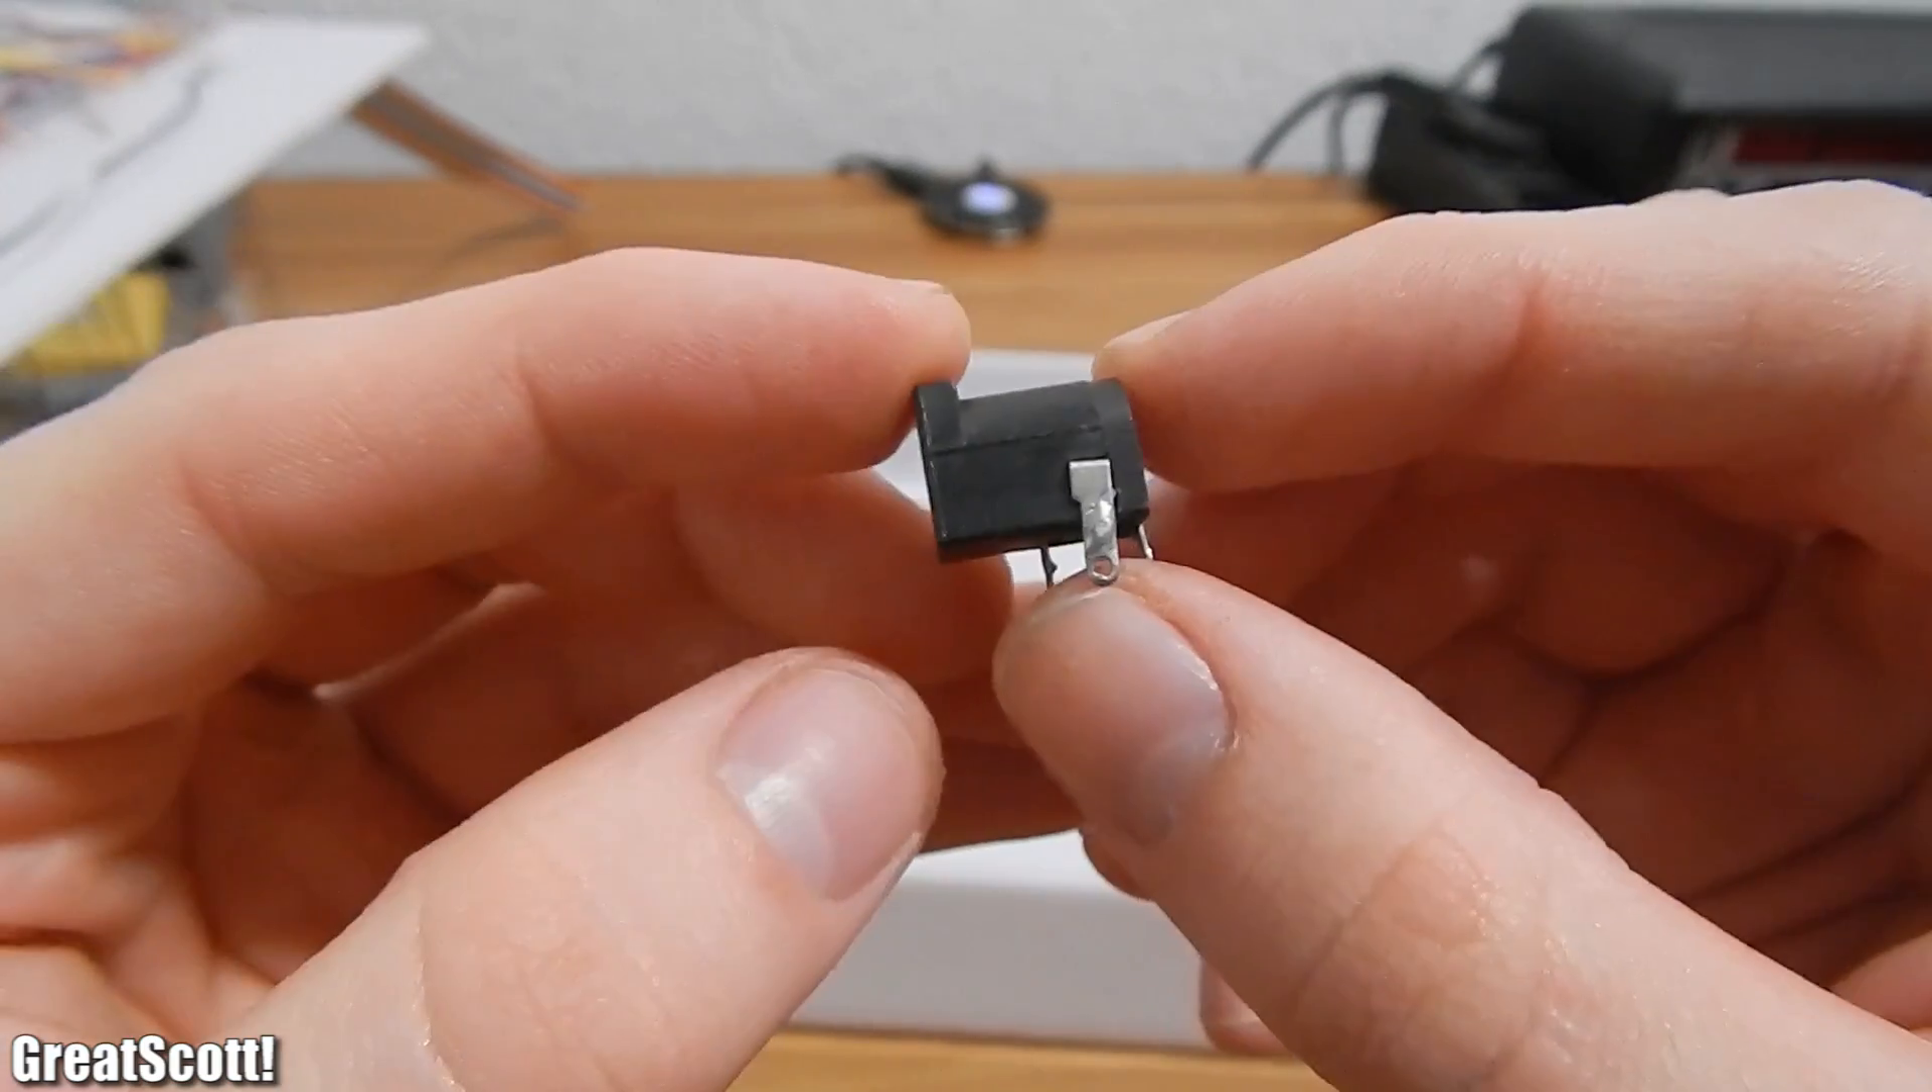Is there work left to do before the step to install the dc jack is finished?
Yes.